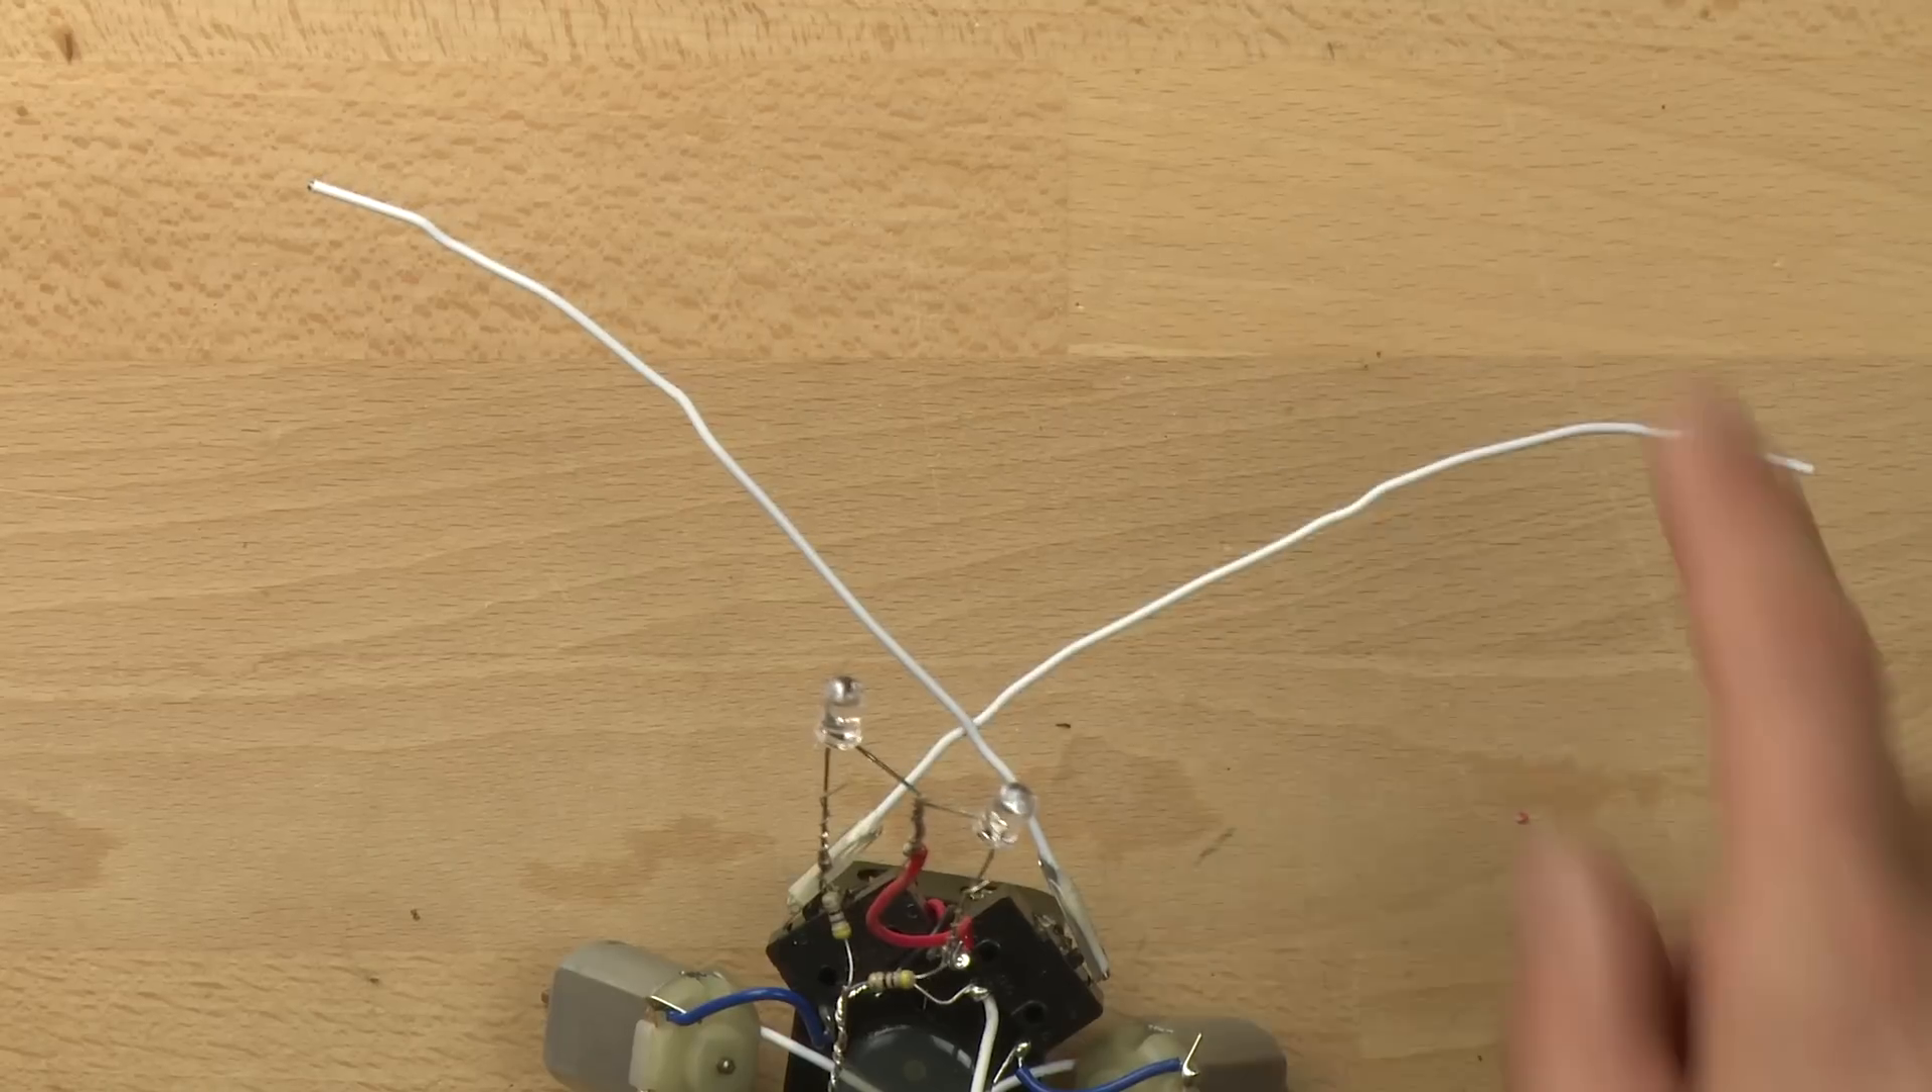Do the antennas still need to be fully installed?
No.